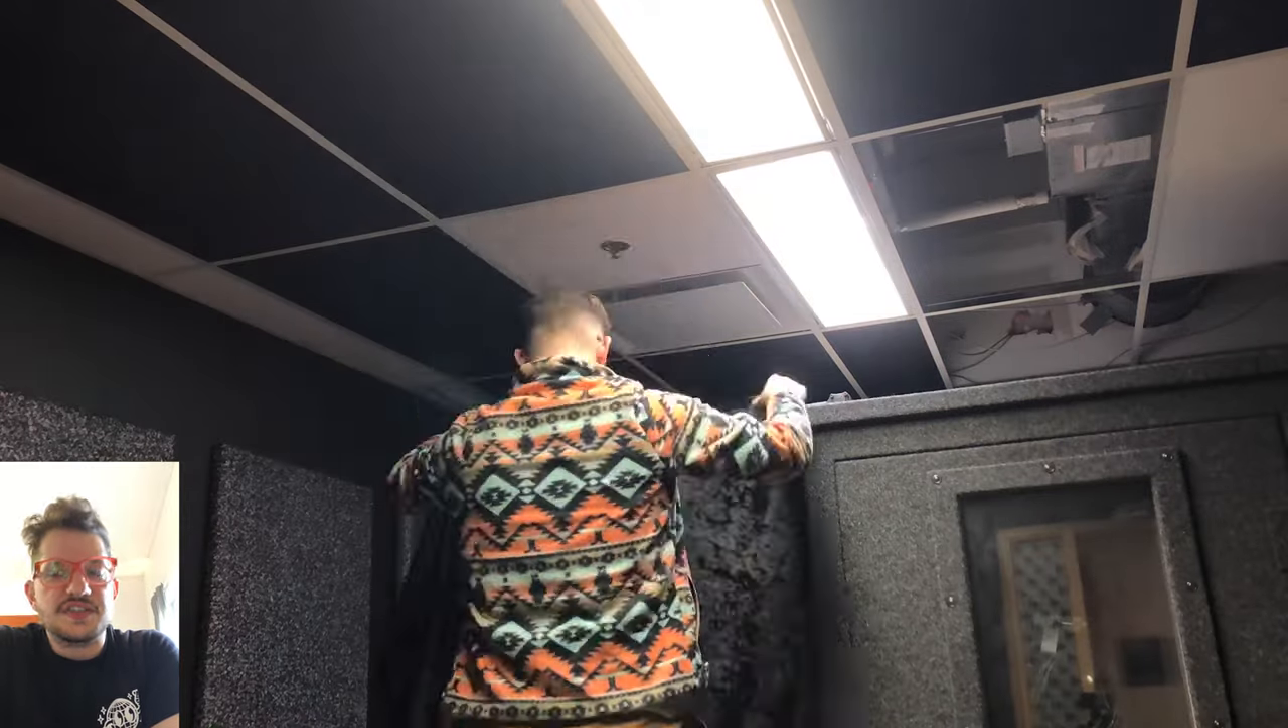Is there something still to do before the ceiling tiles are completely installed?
Yes.